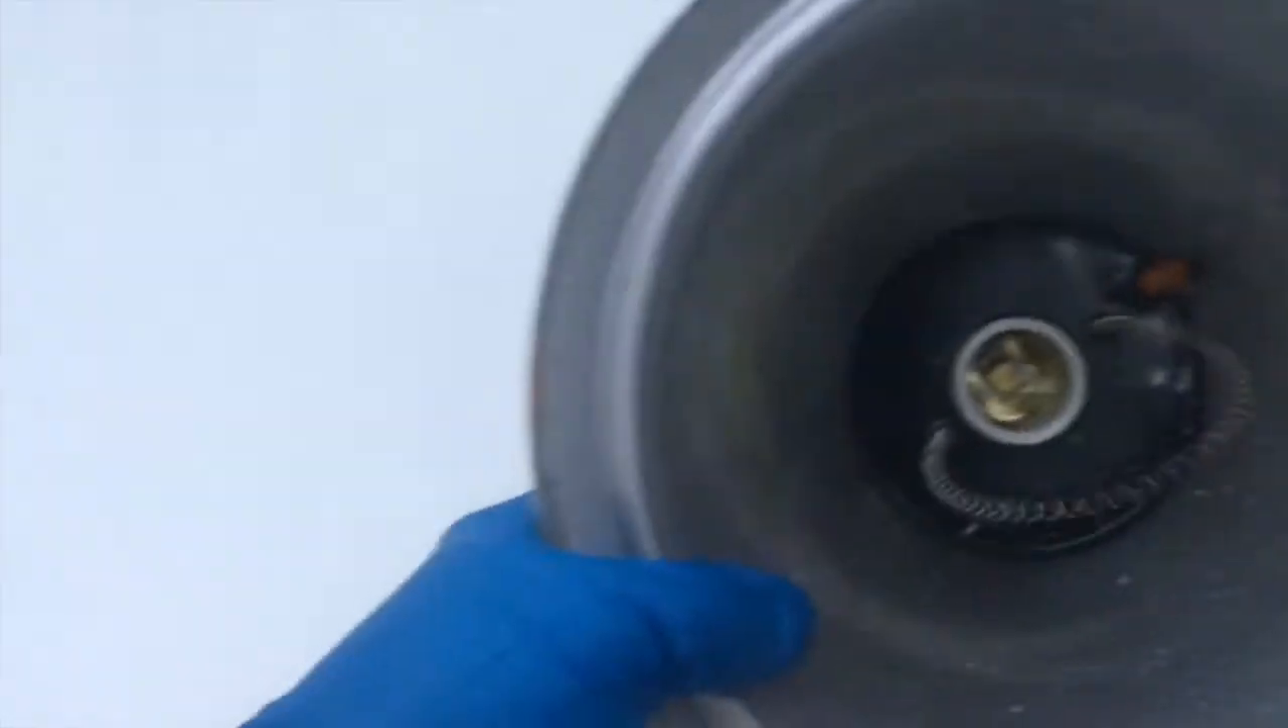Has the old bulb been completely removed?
Yes.